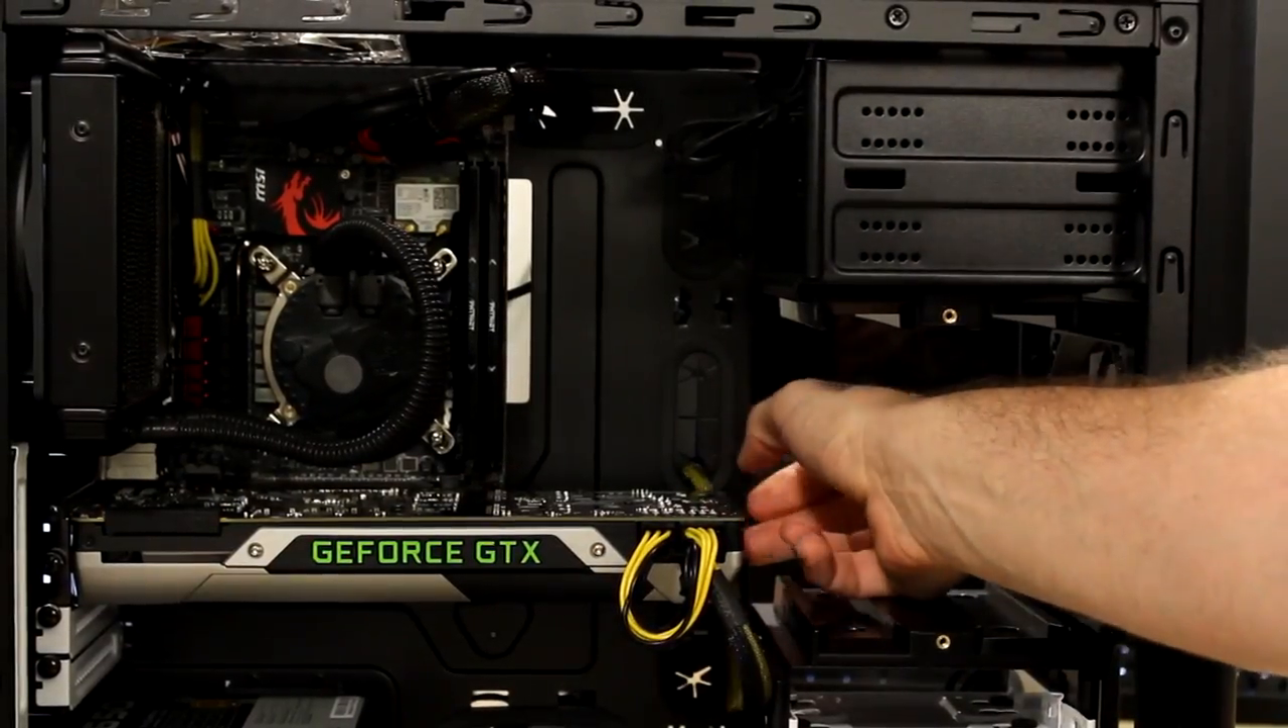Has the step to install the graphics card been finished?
Yes.